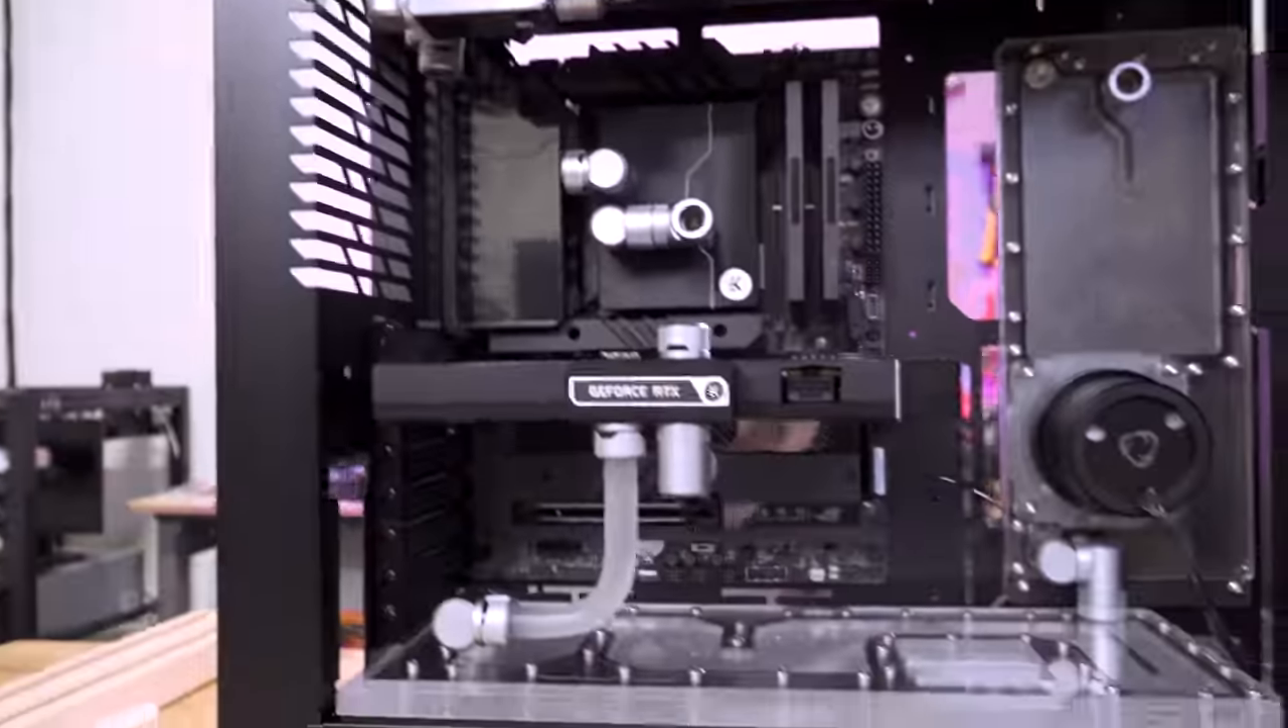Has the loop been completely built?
No.